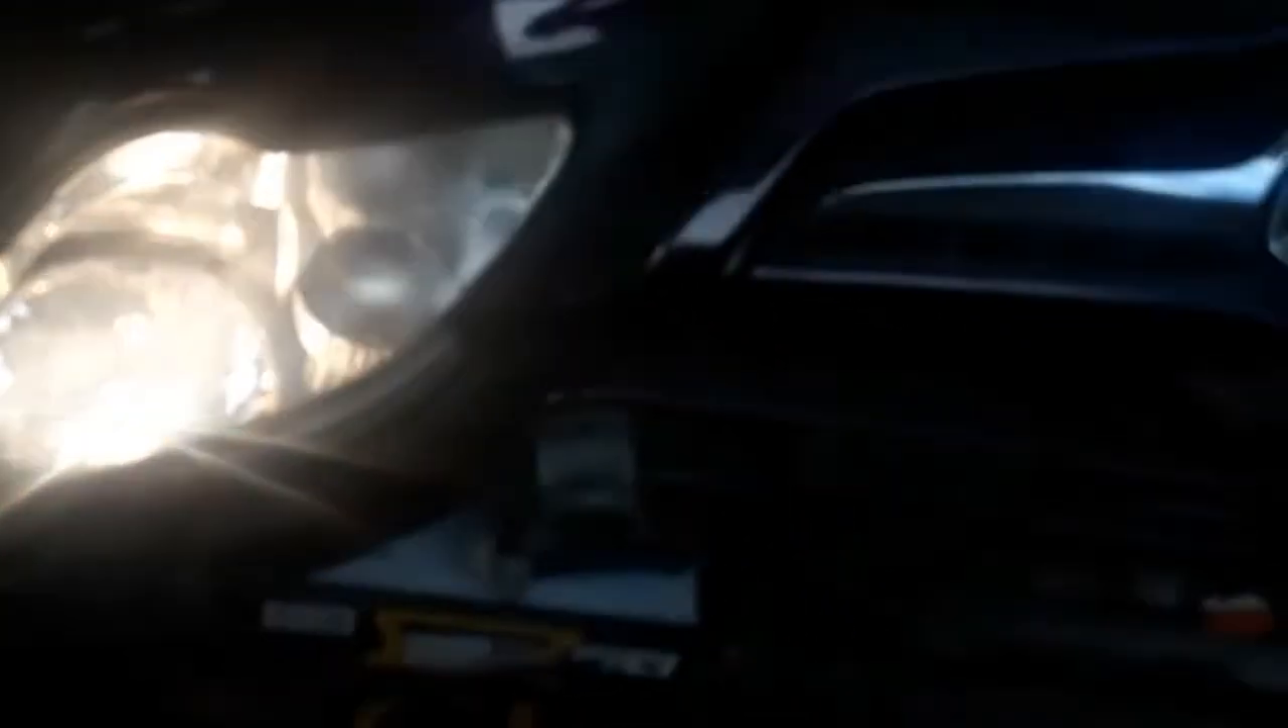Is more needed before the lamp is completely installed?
No.